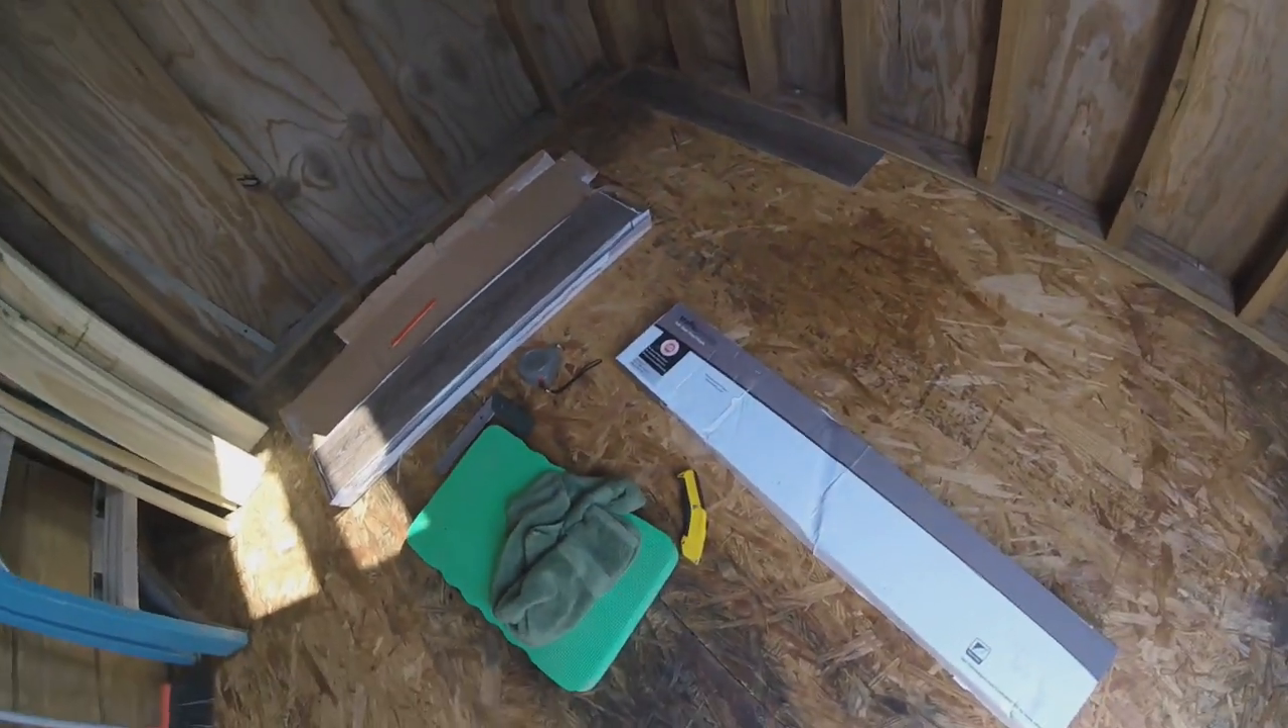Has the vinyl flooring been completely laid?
No.